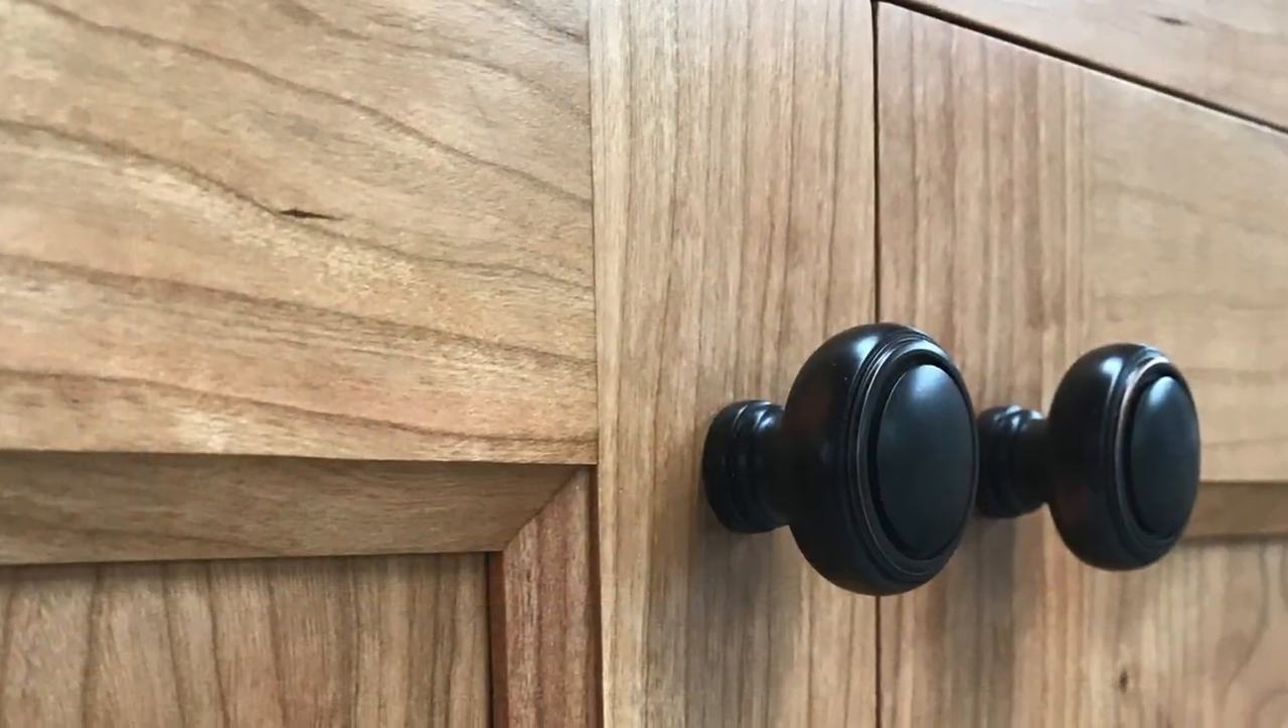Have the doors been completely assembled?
Yes.